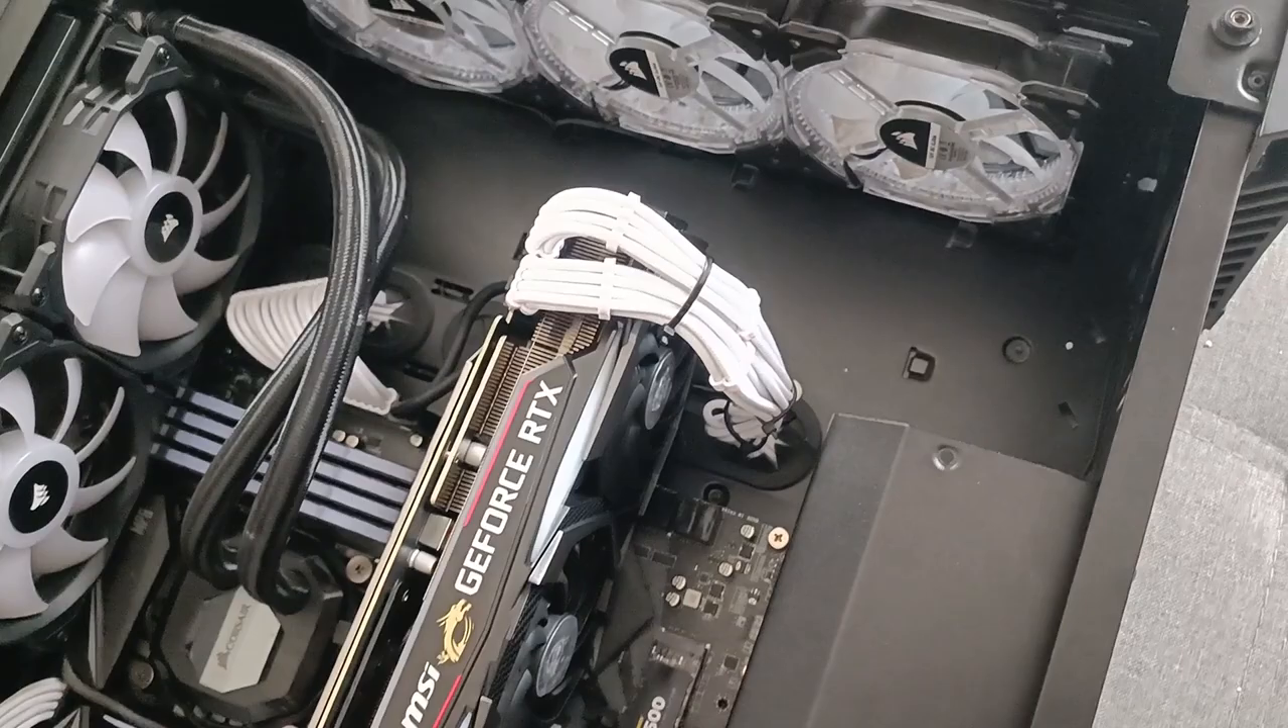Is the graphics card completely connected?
Yes.